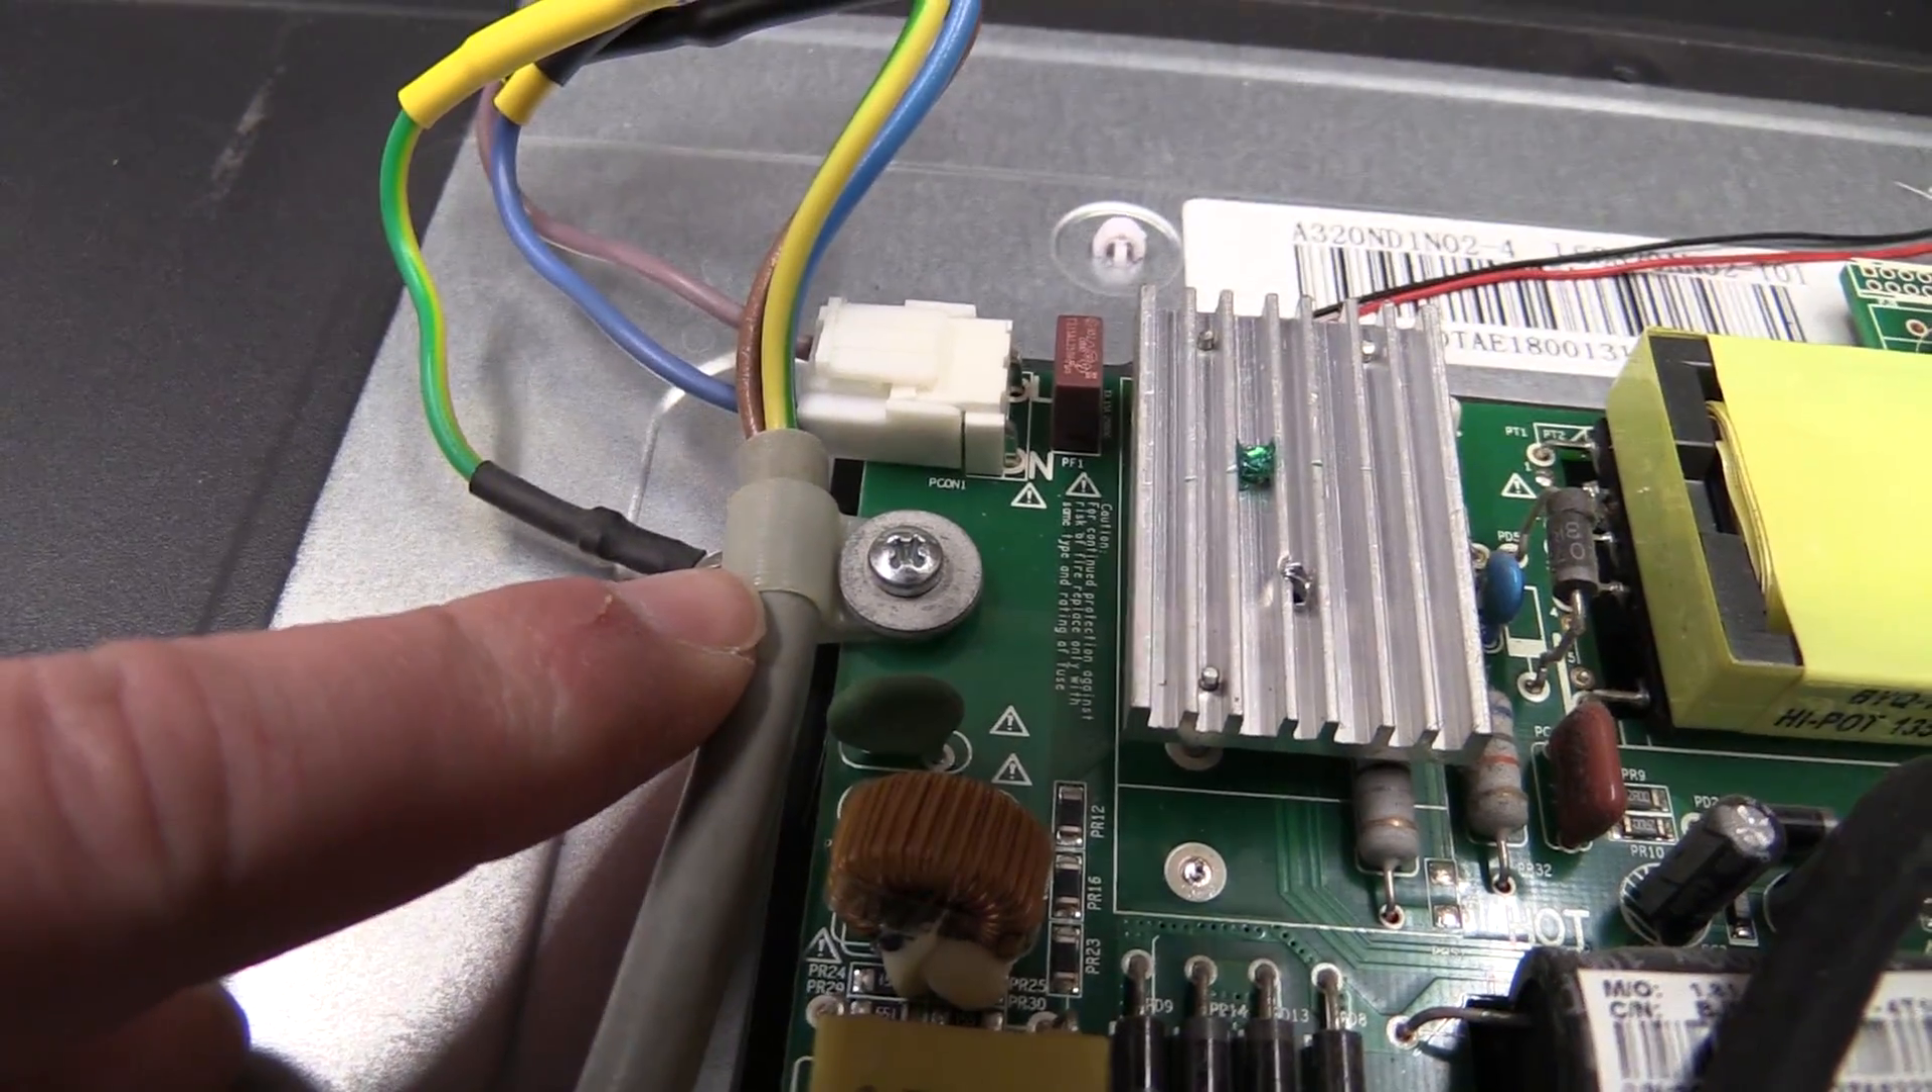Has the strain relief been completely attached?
Yes.